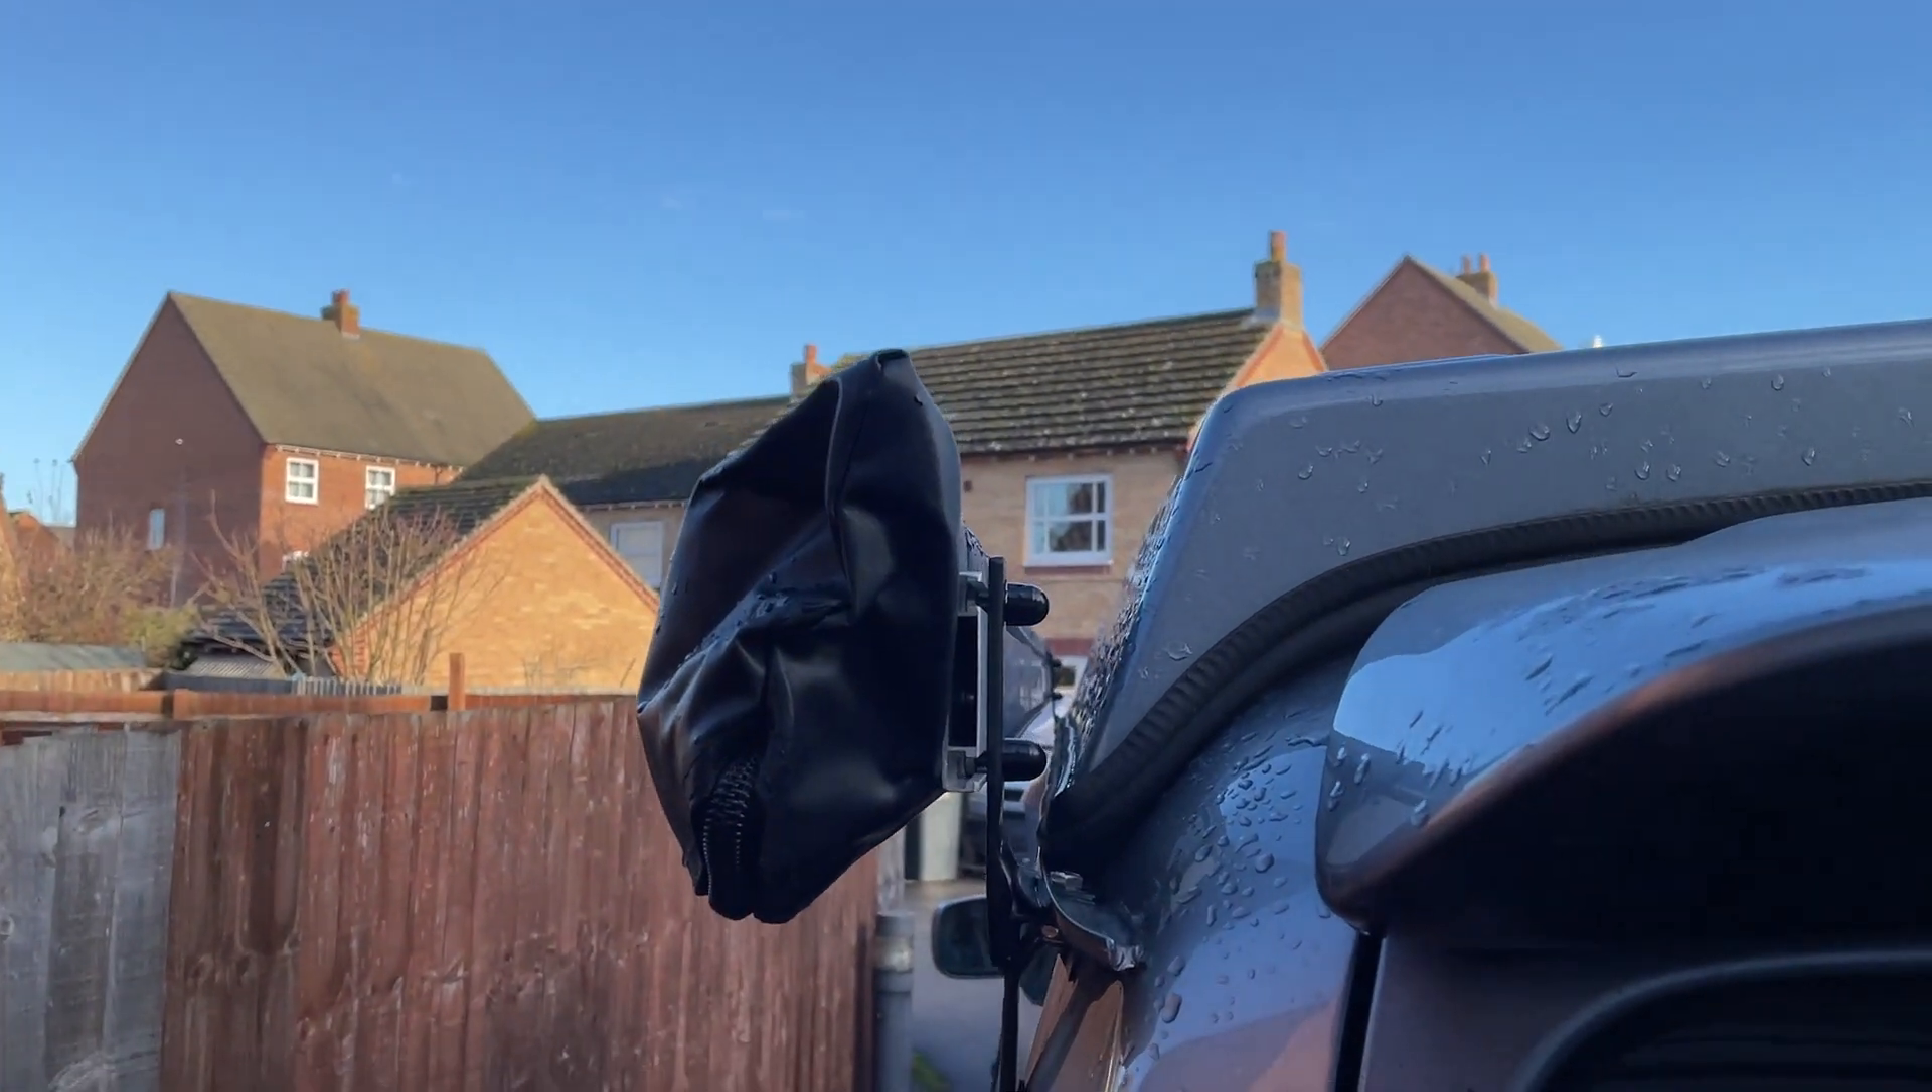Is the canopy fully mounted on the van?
Yes.